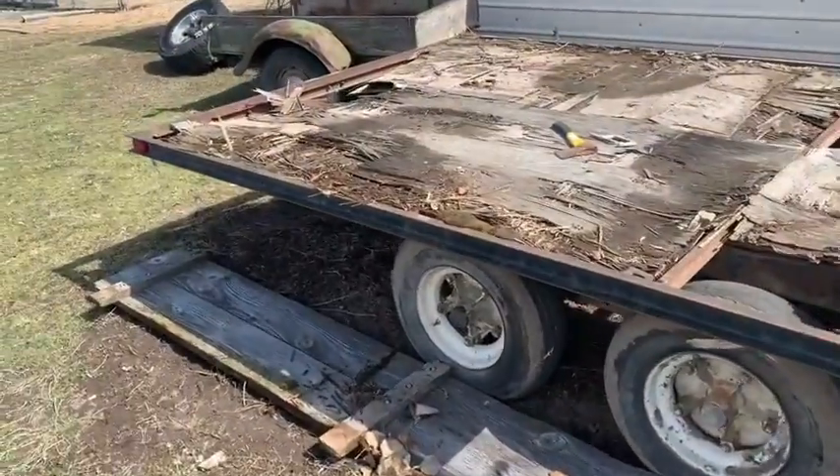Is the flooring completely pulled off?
No.